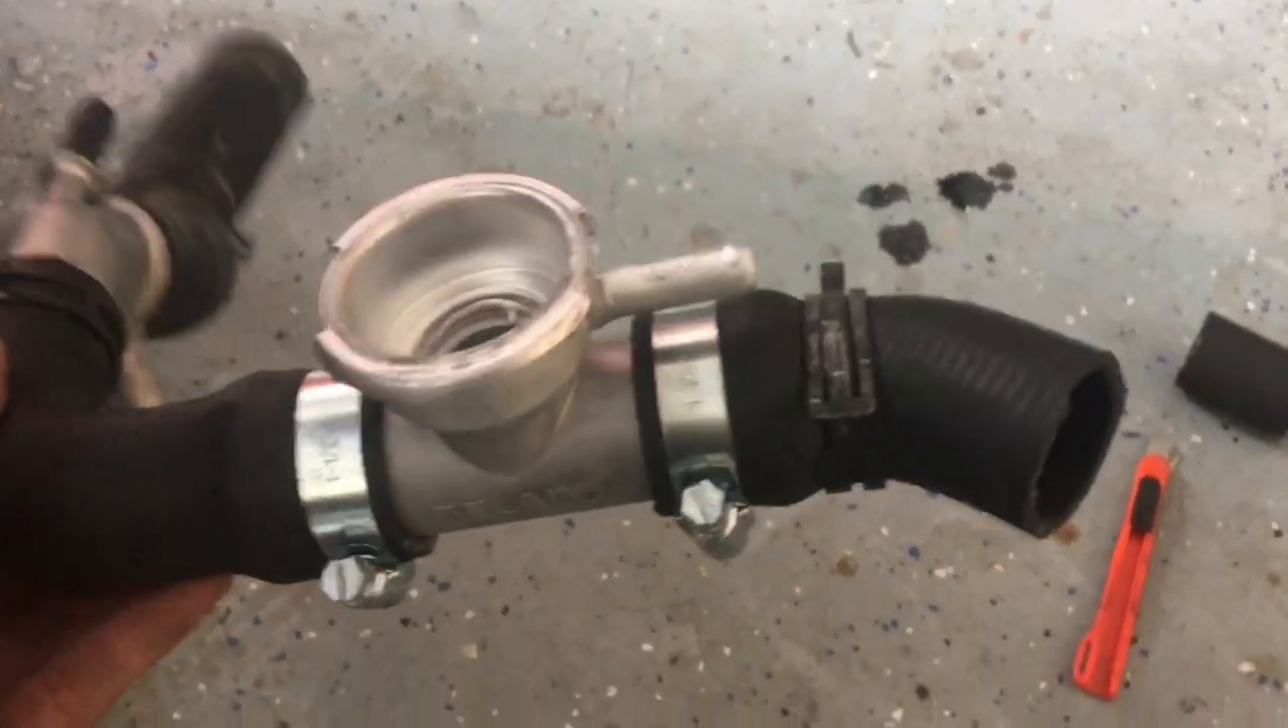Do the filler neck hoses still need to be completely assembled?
No.